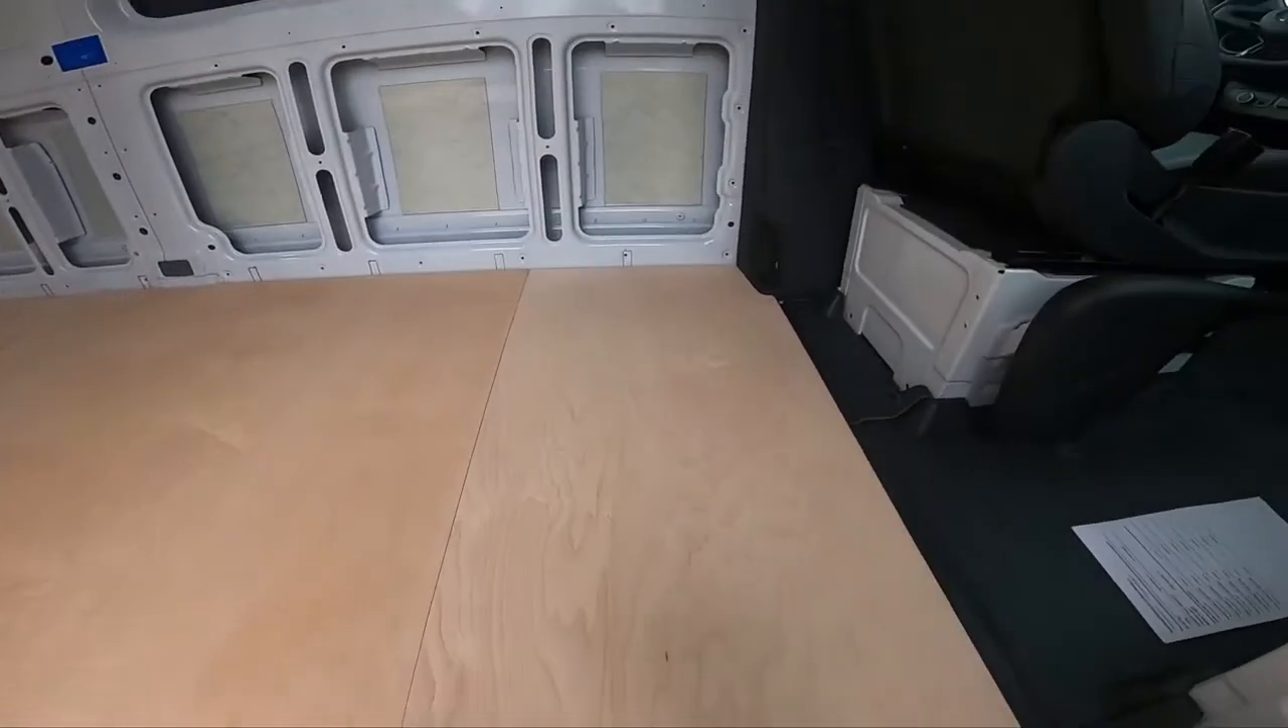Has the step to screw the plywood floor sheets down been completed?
No.